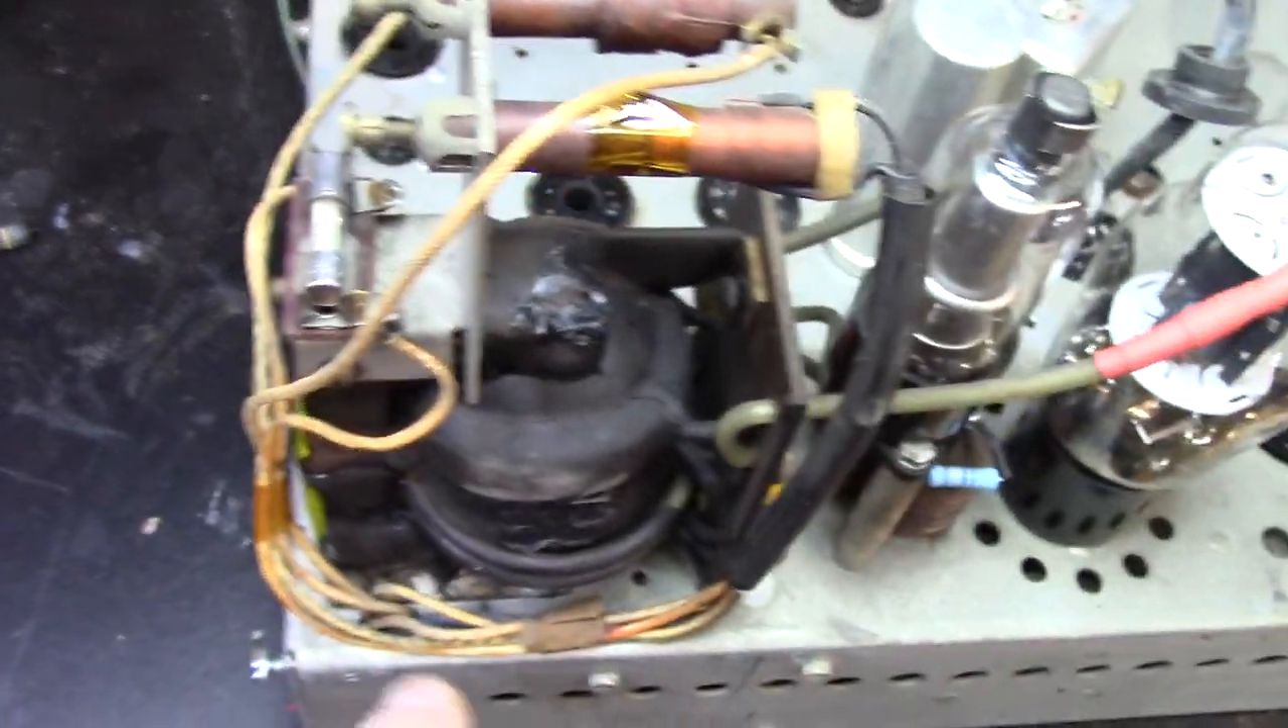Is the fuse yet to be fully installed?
No.